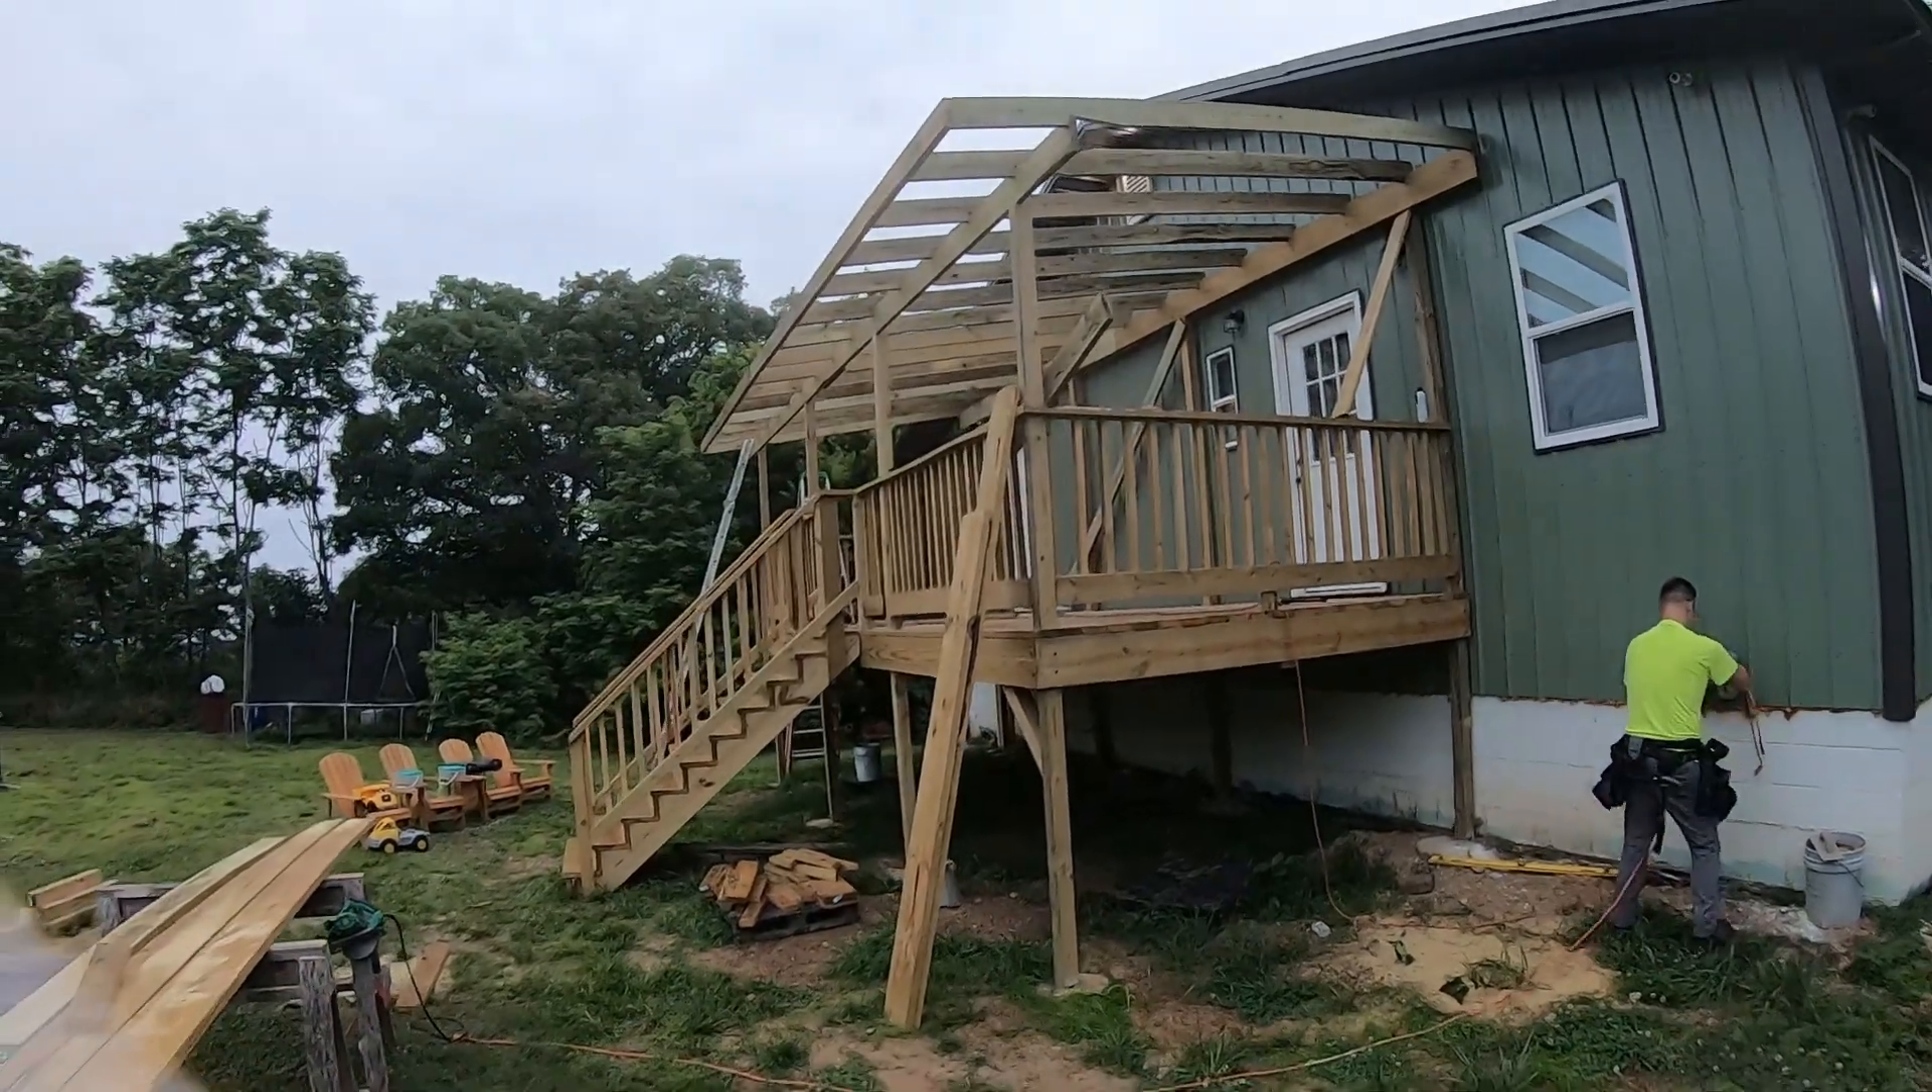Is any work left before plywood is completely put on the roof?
Yes.